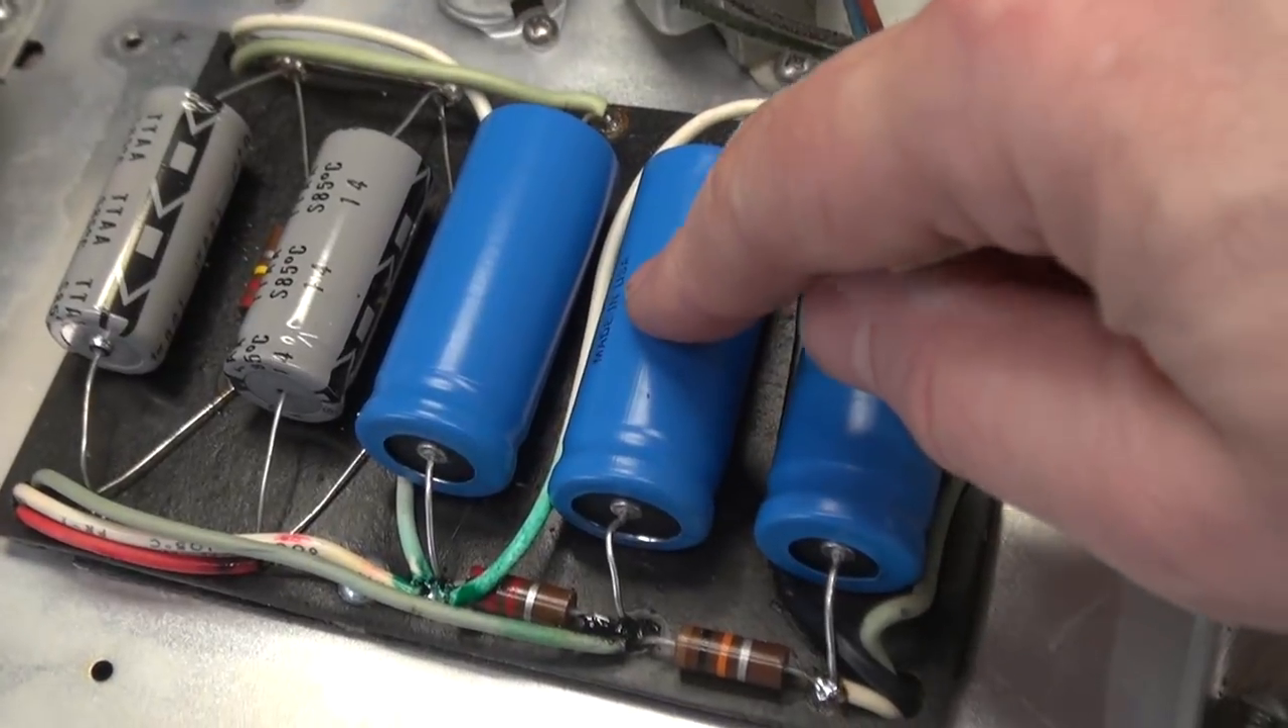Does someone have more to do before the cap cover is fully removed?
No.